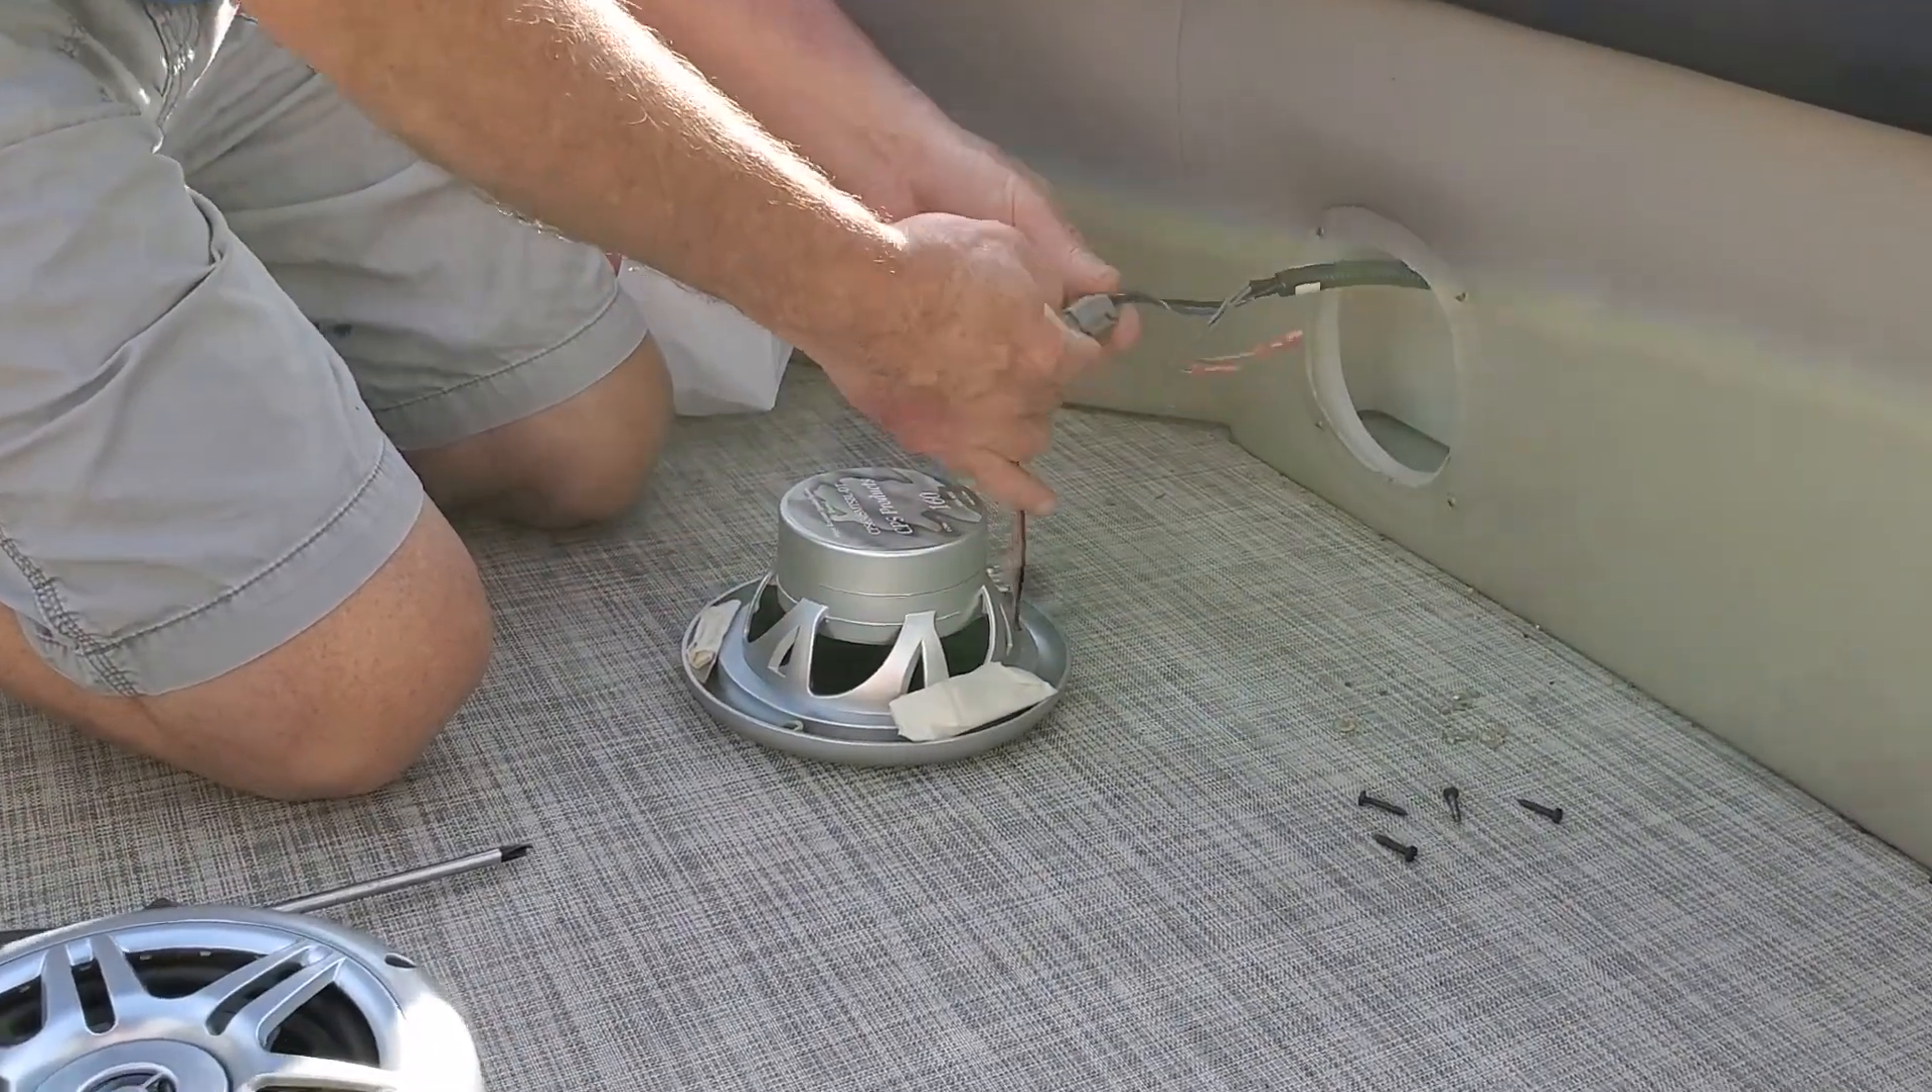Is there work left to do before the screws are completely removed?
No.